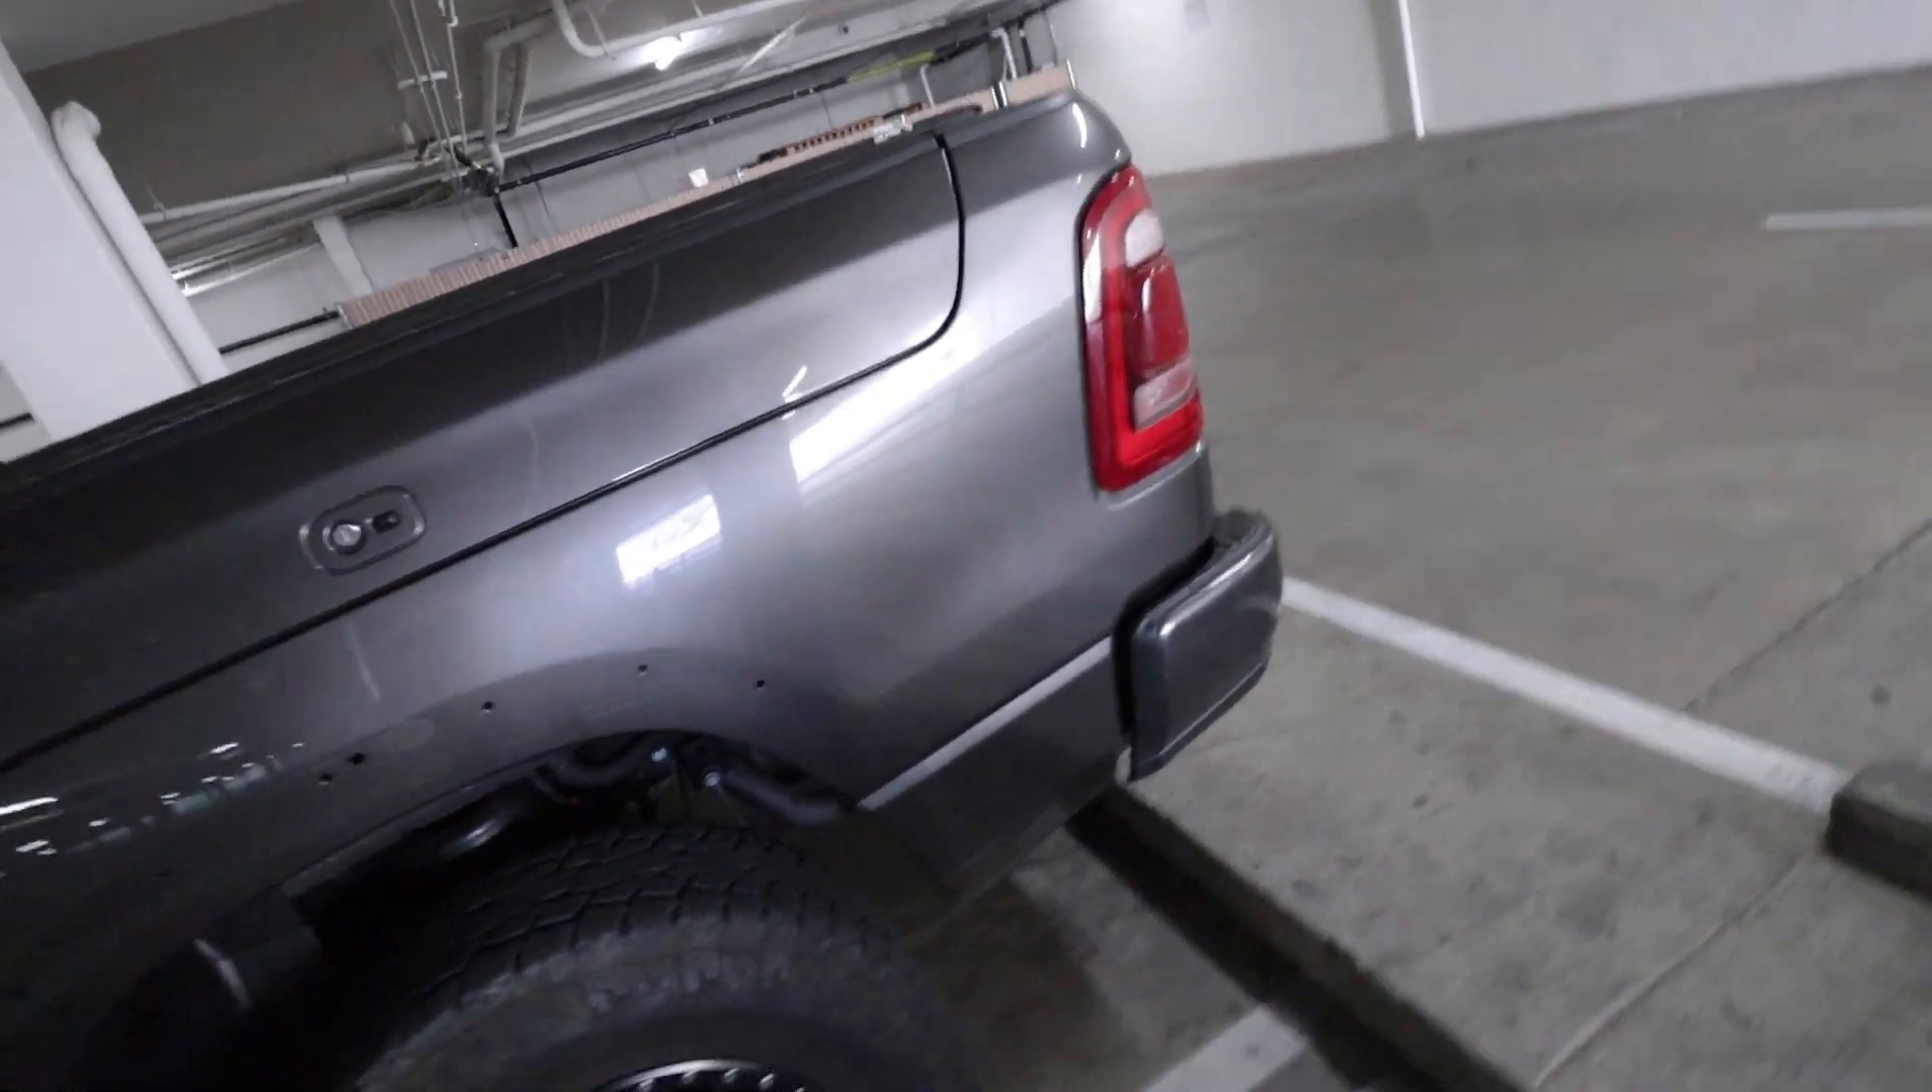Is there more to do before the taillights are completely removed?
Yes.